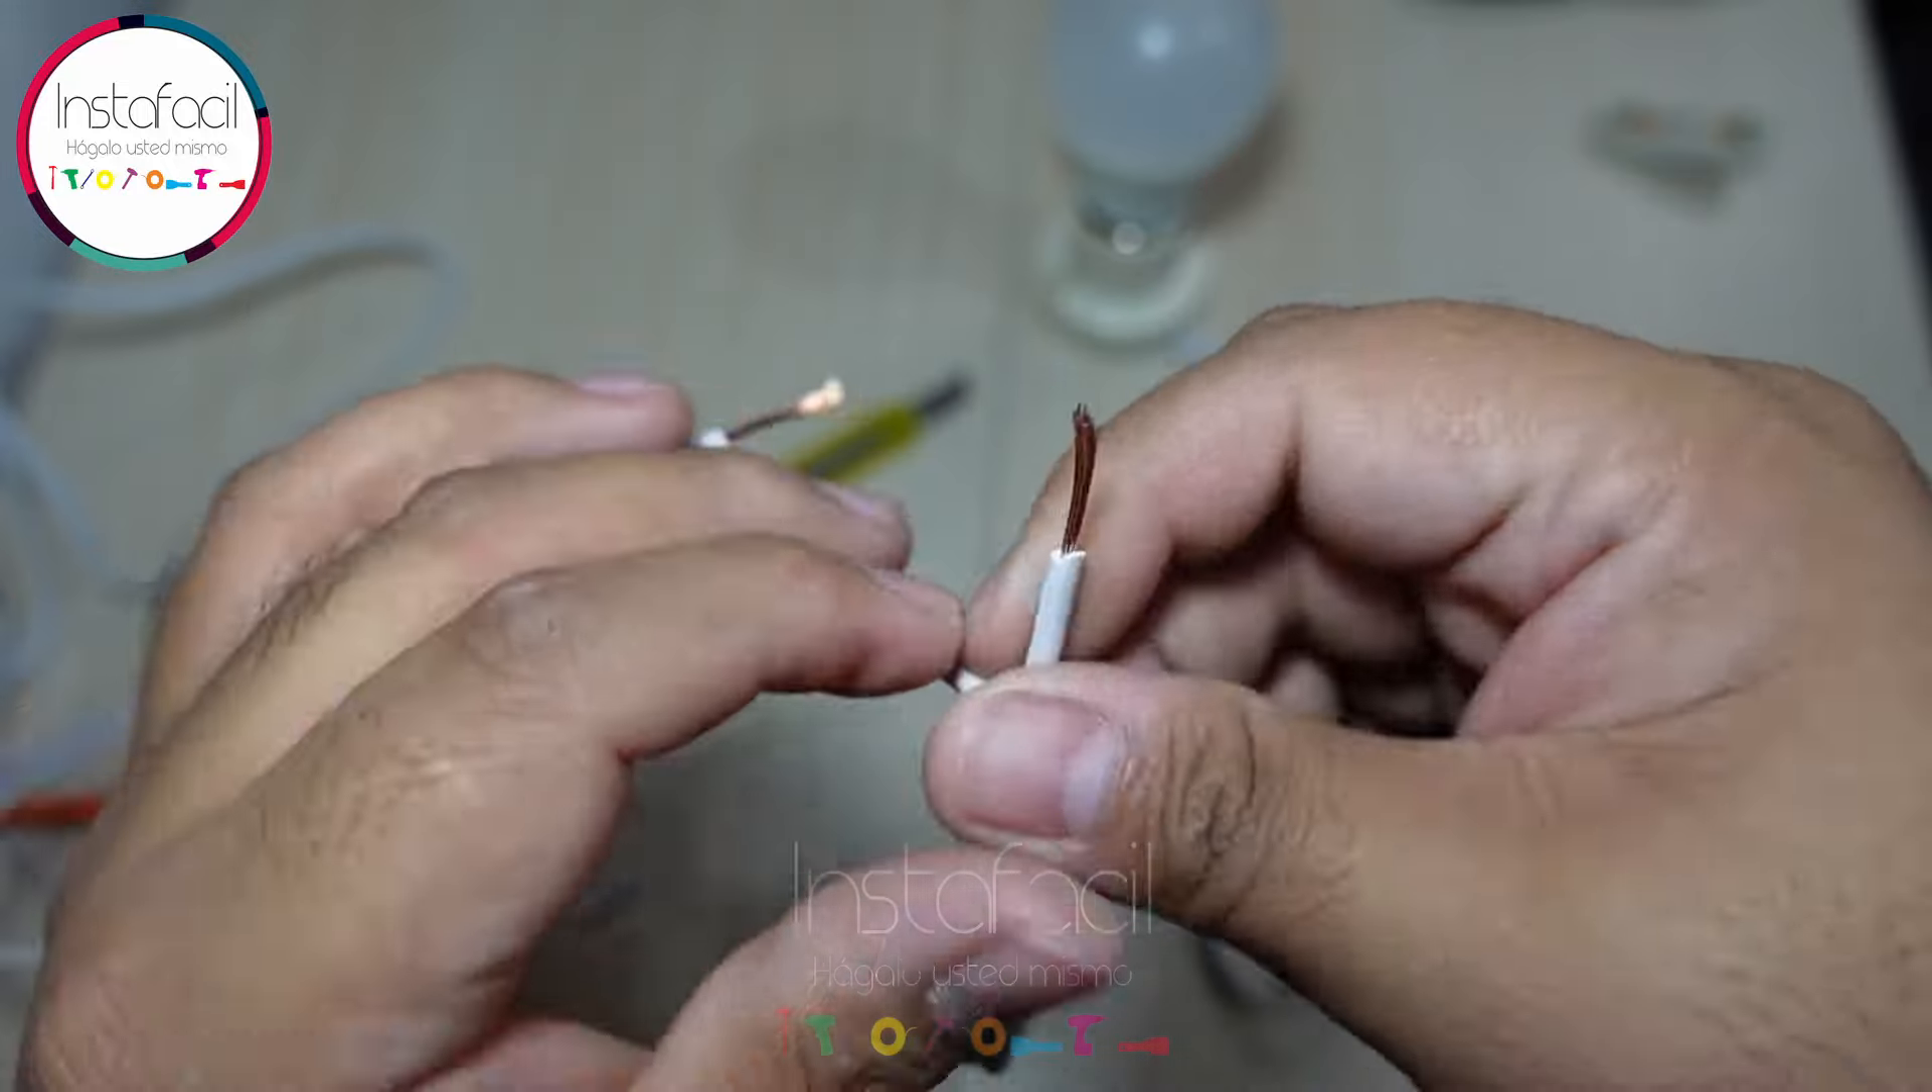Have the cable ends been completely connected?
No.